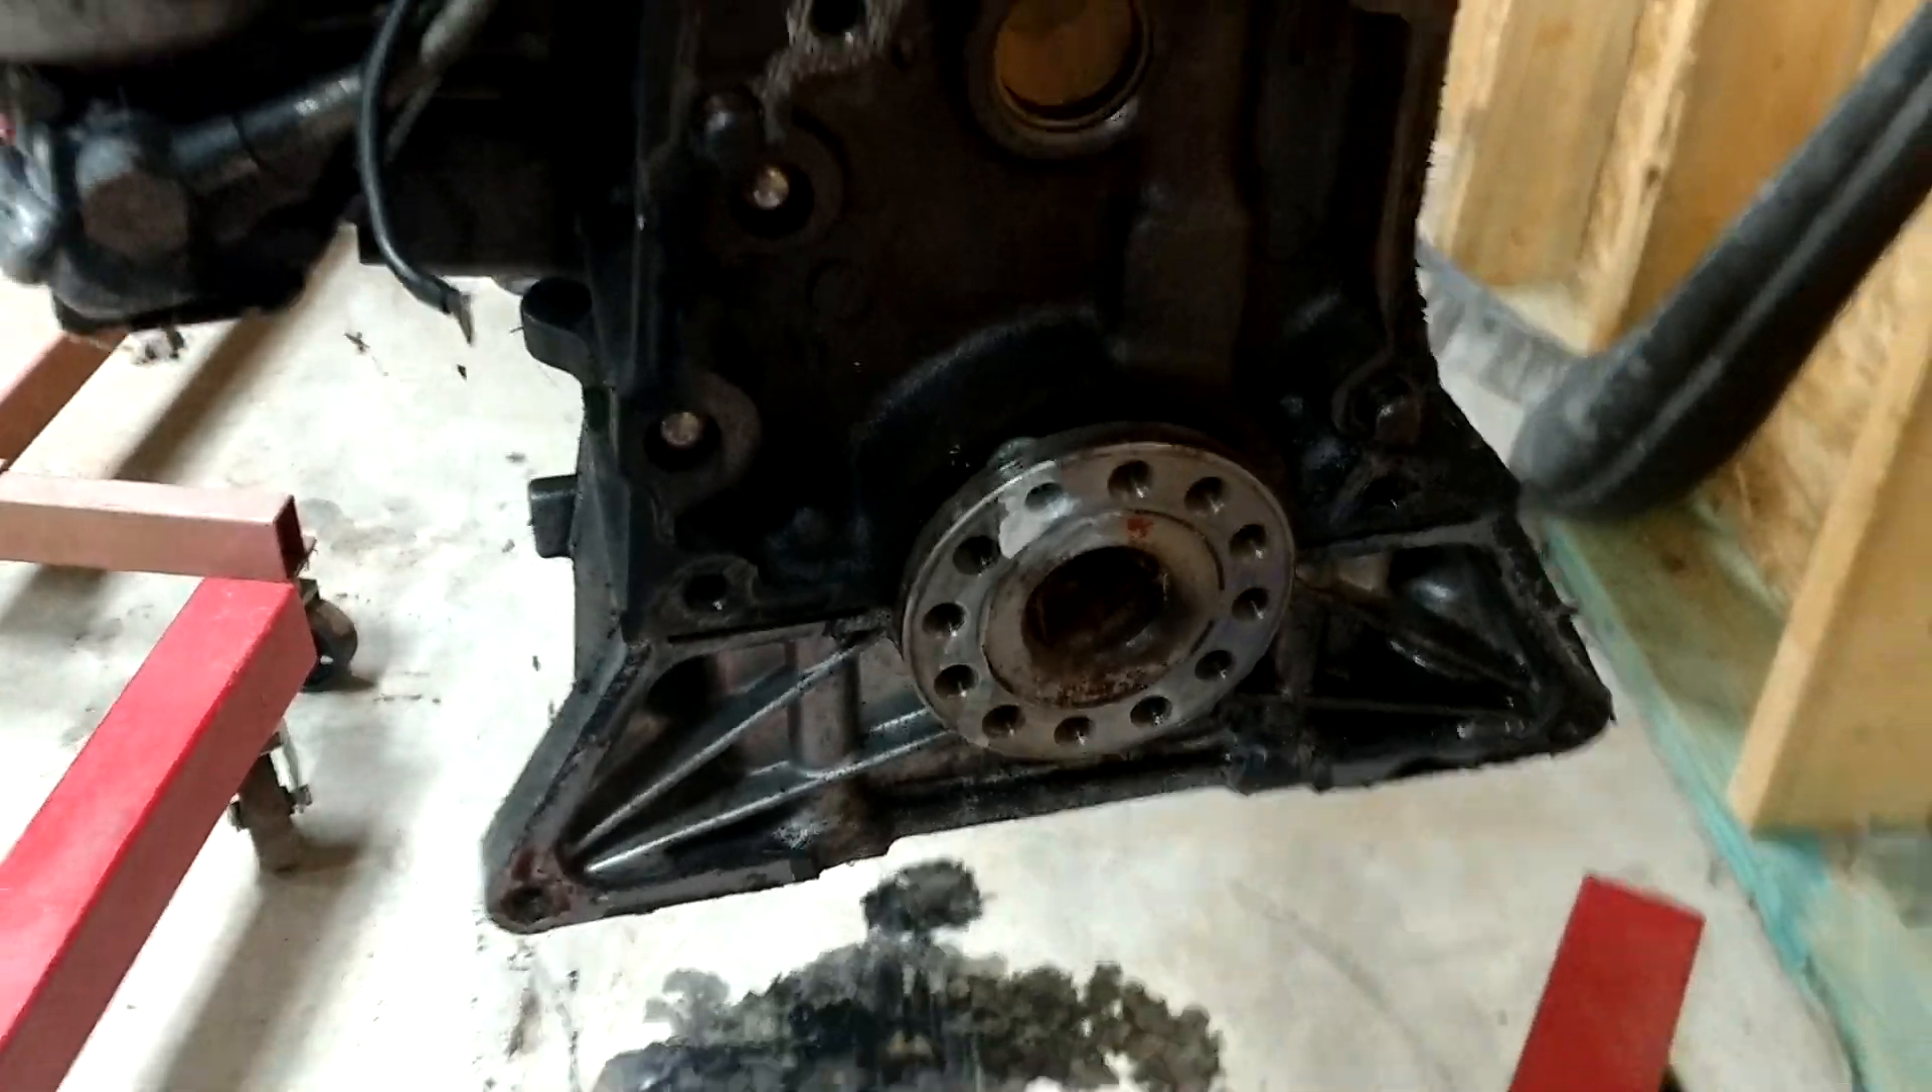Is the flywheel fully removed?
Yes.